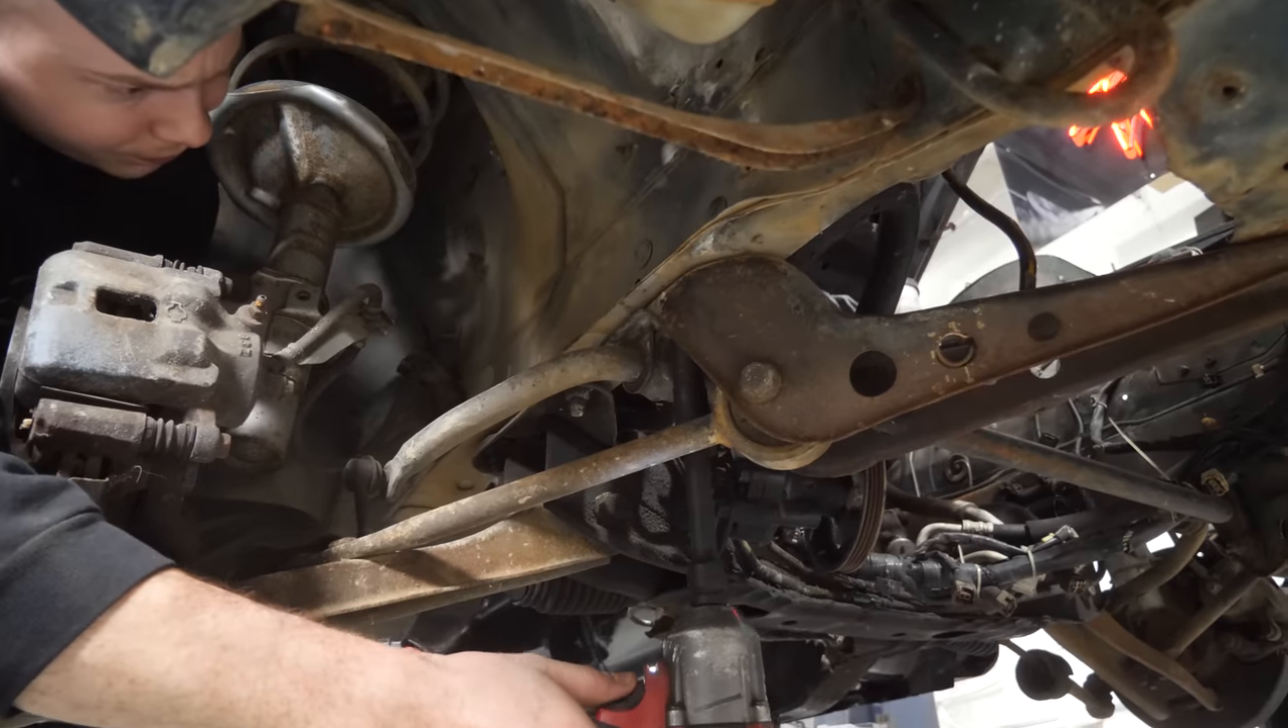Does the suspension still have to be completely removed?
Yes.